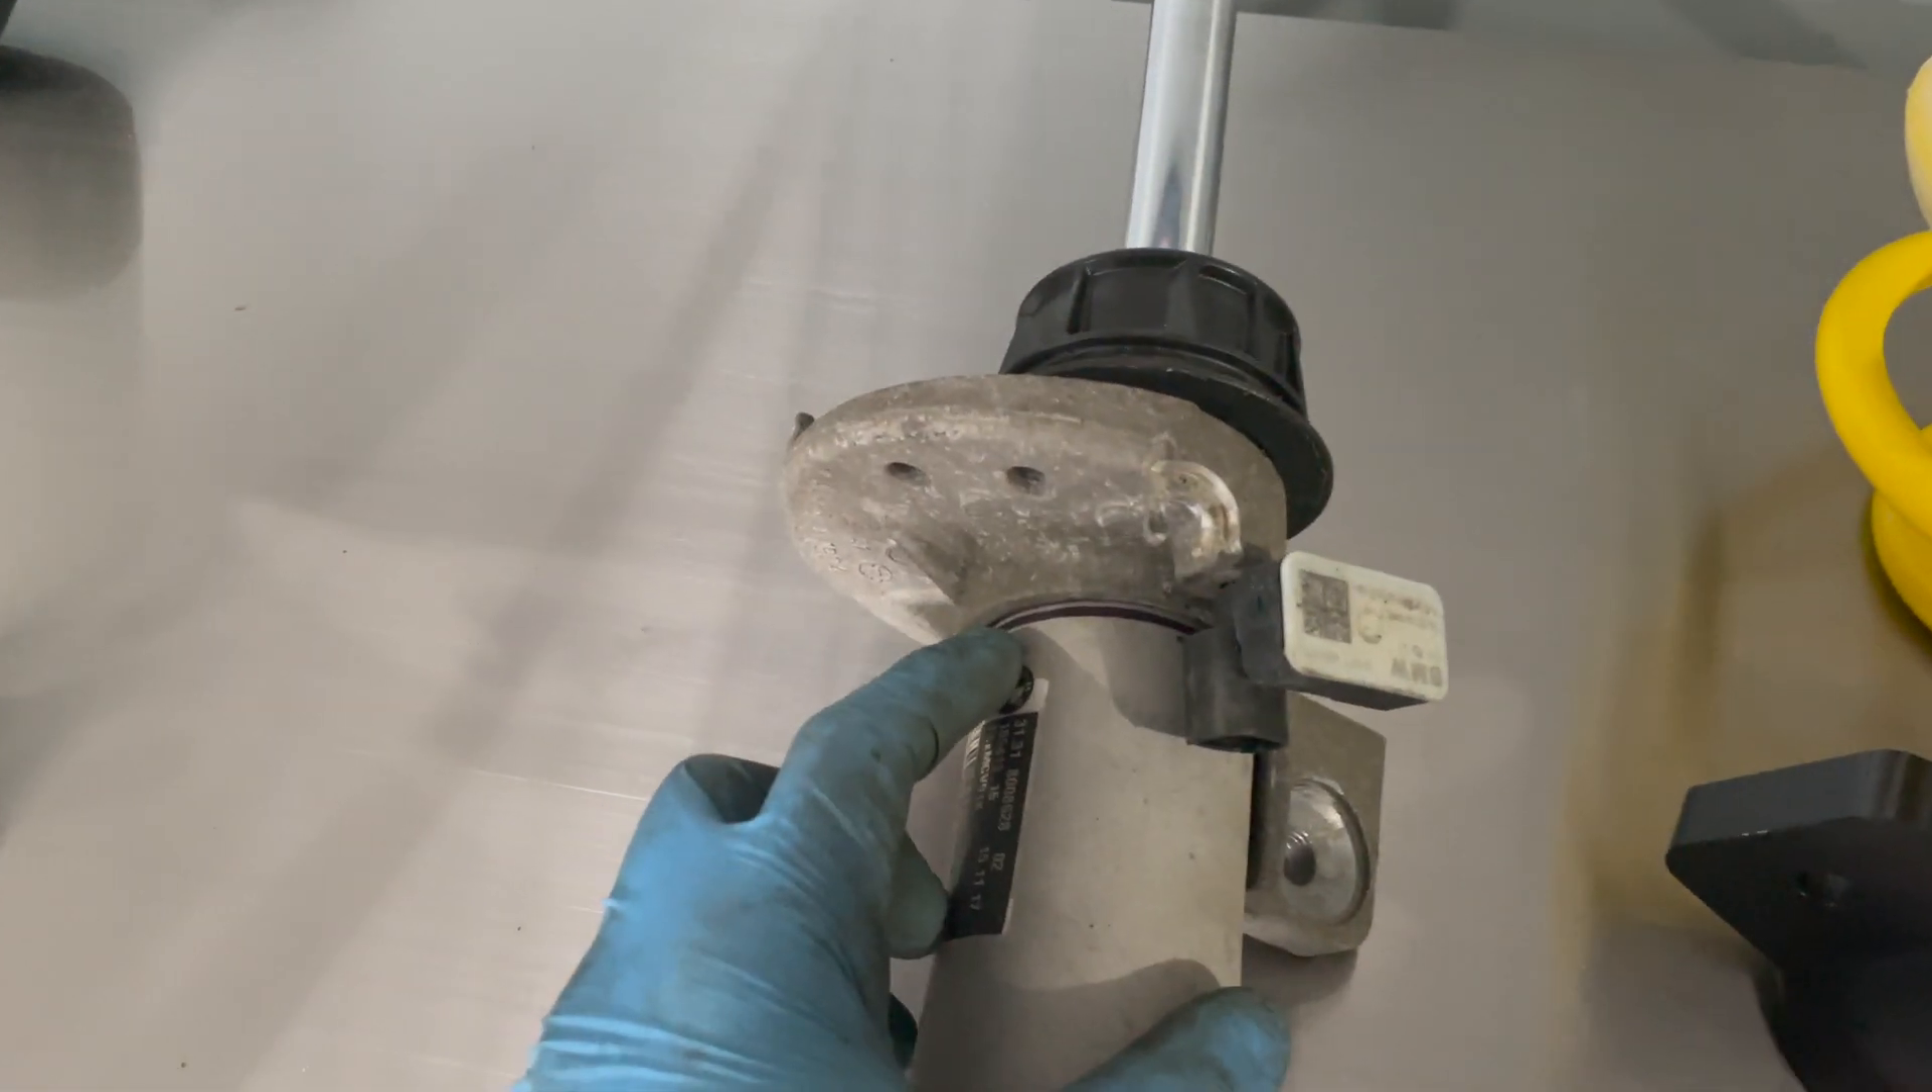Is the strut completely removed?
Yes.